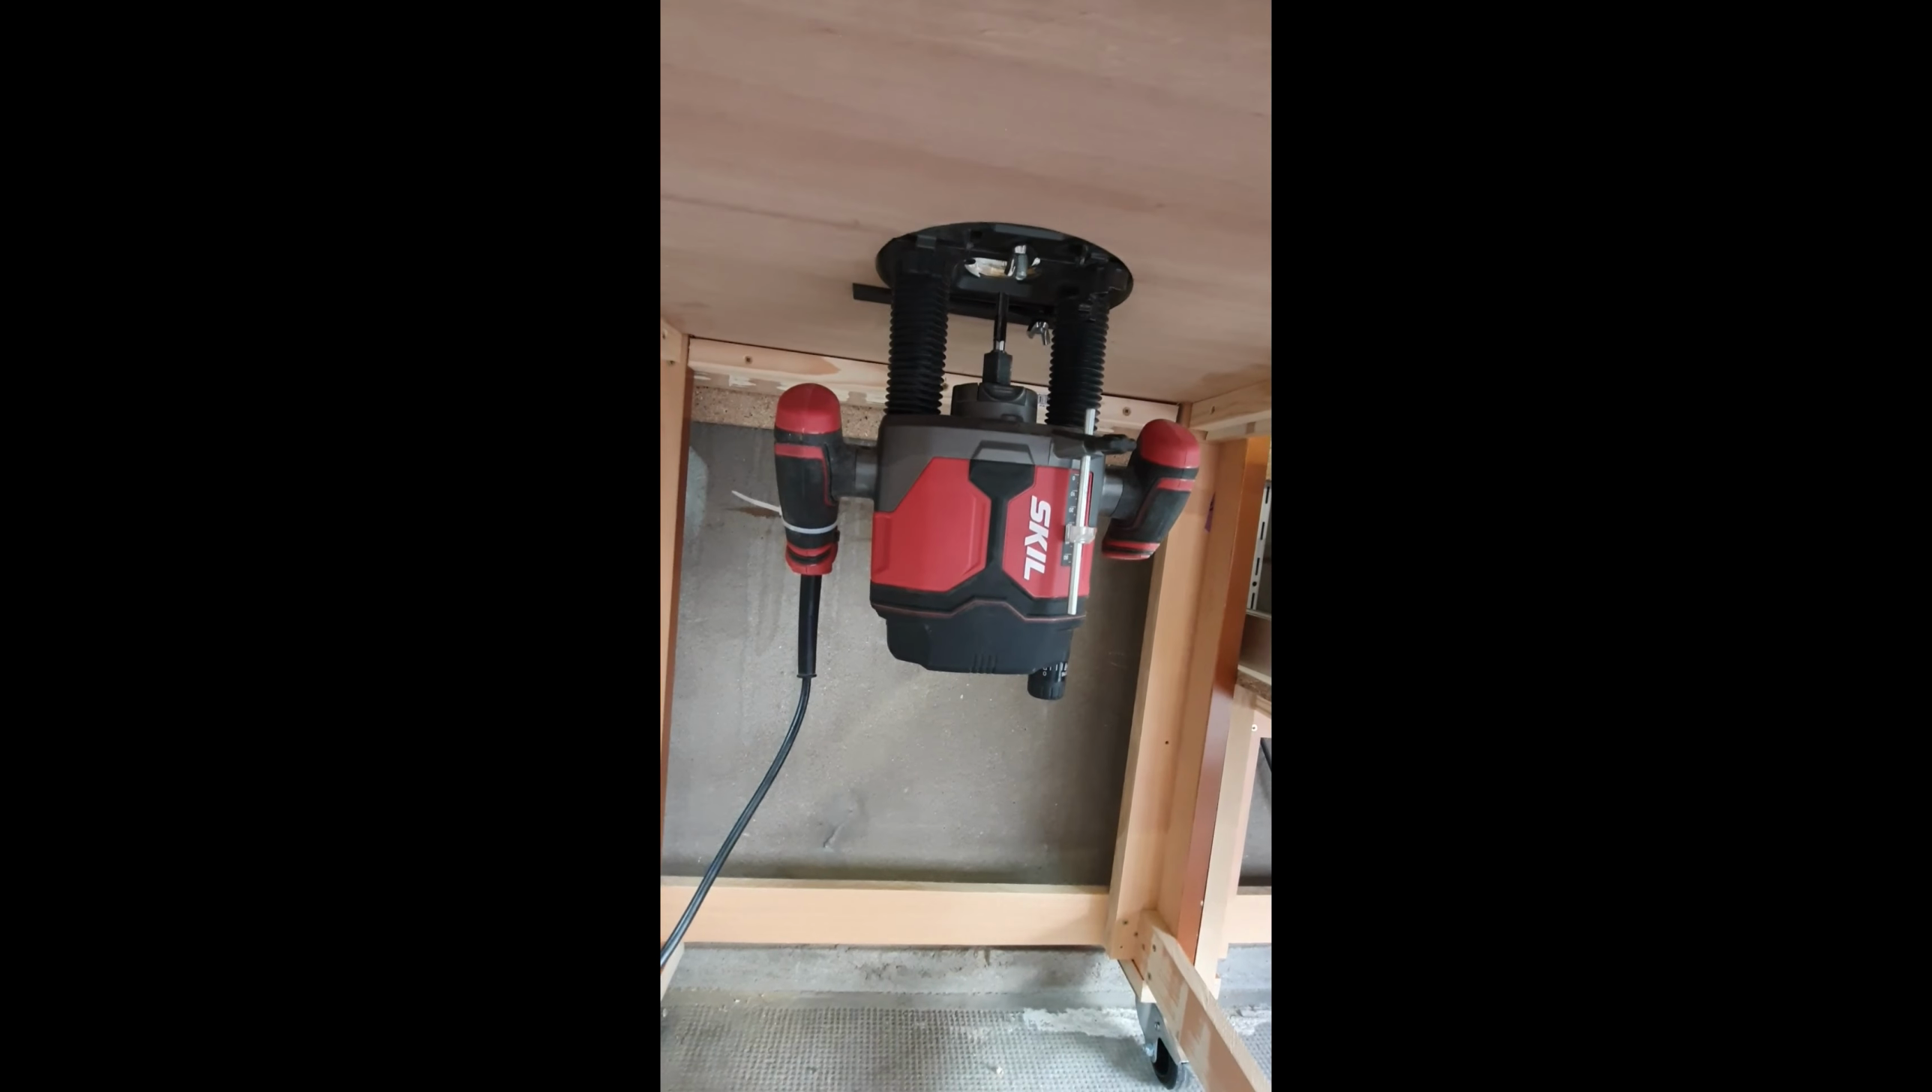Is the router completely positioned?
Yes.